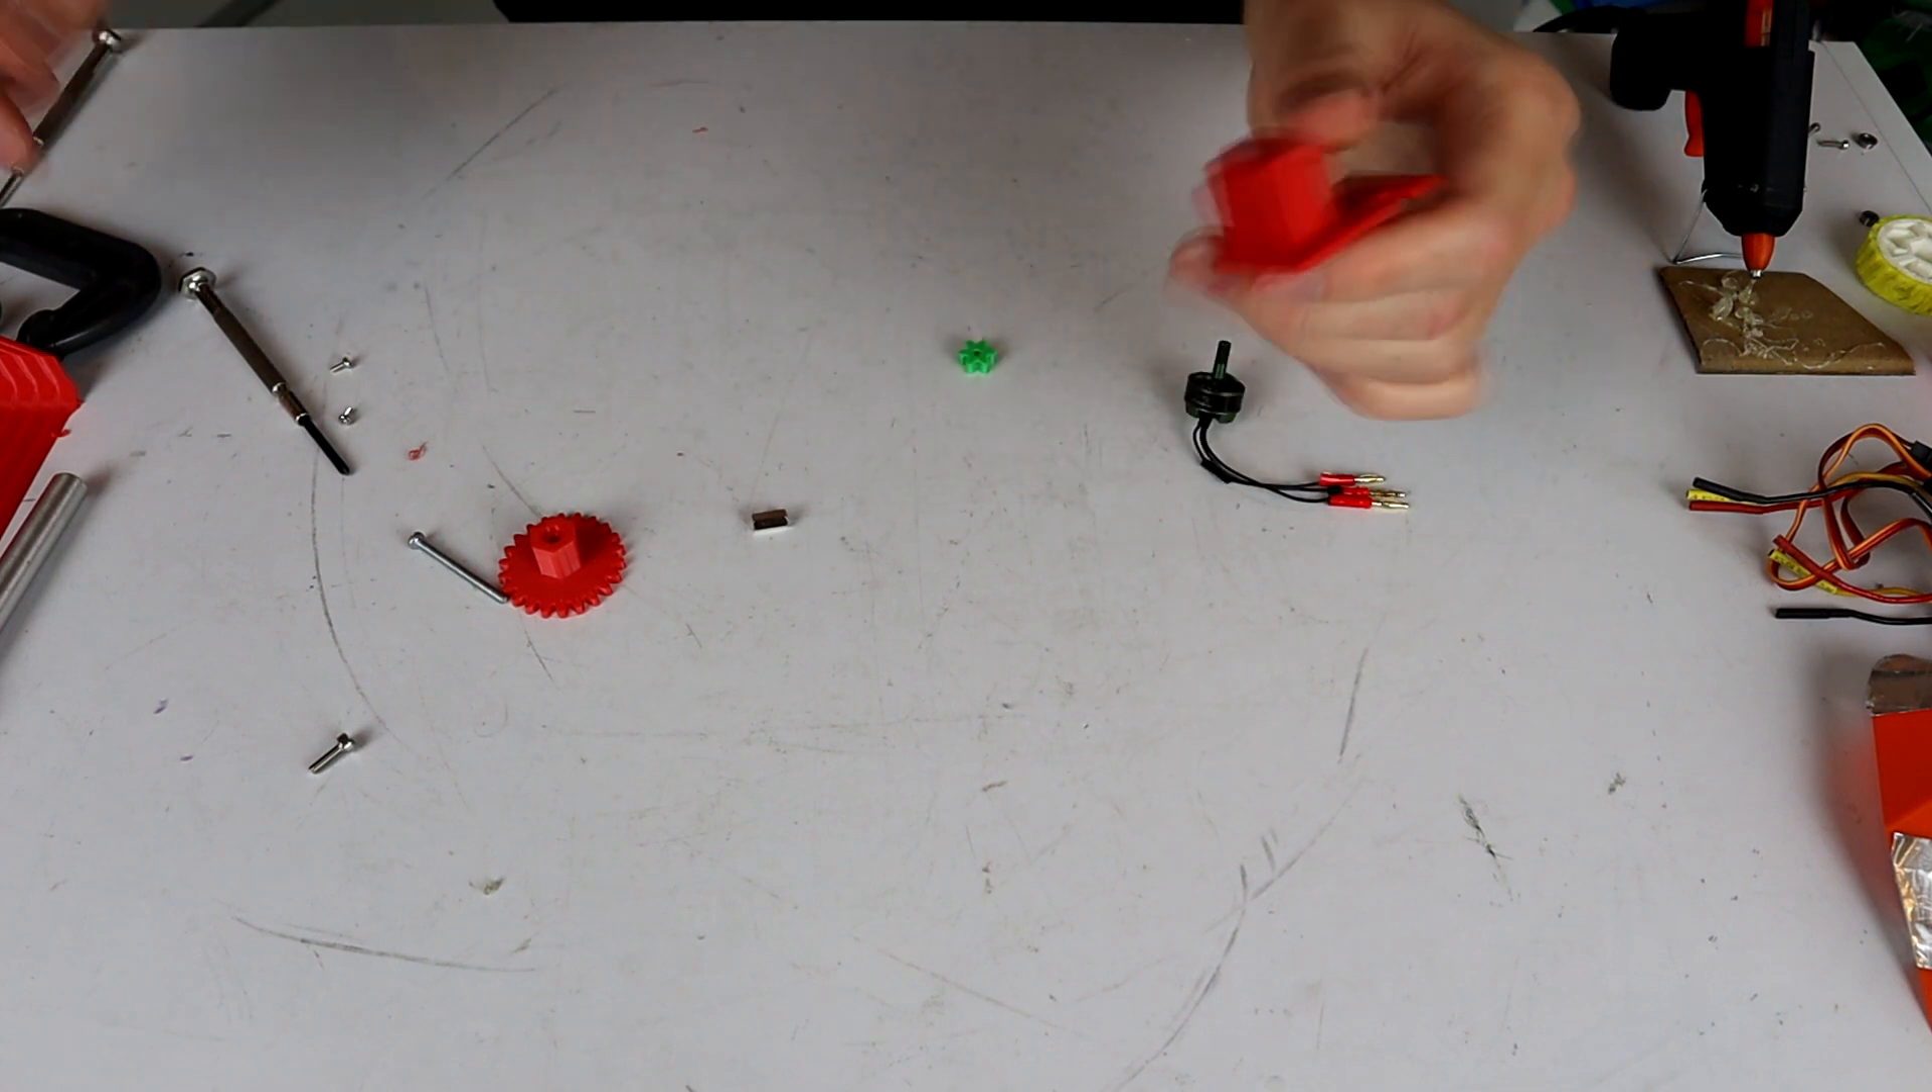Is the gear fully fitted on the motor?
No.